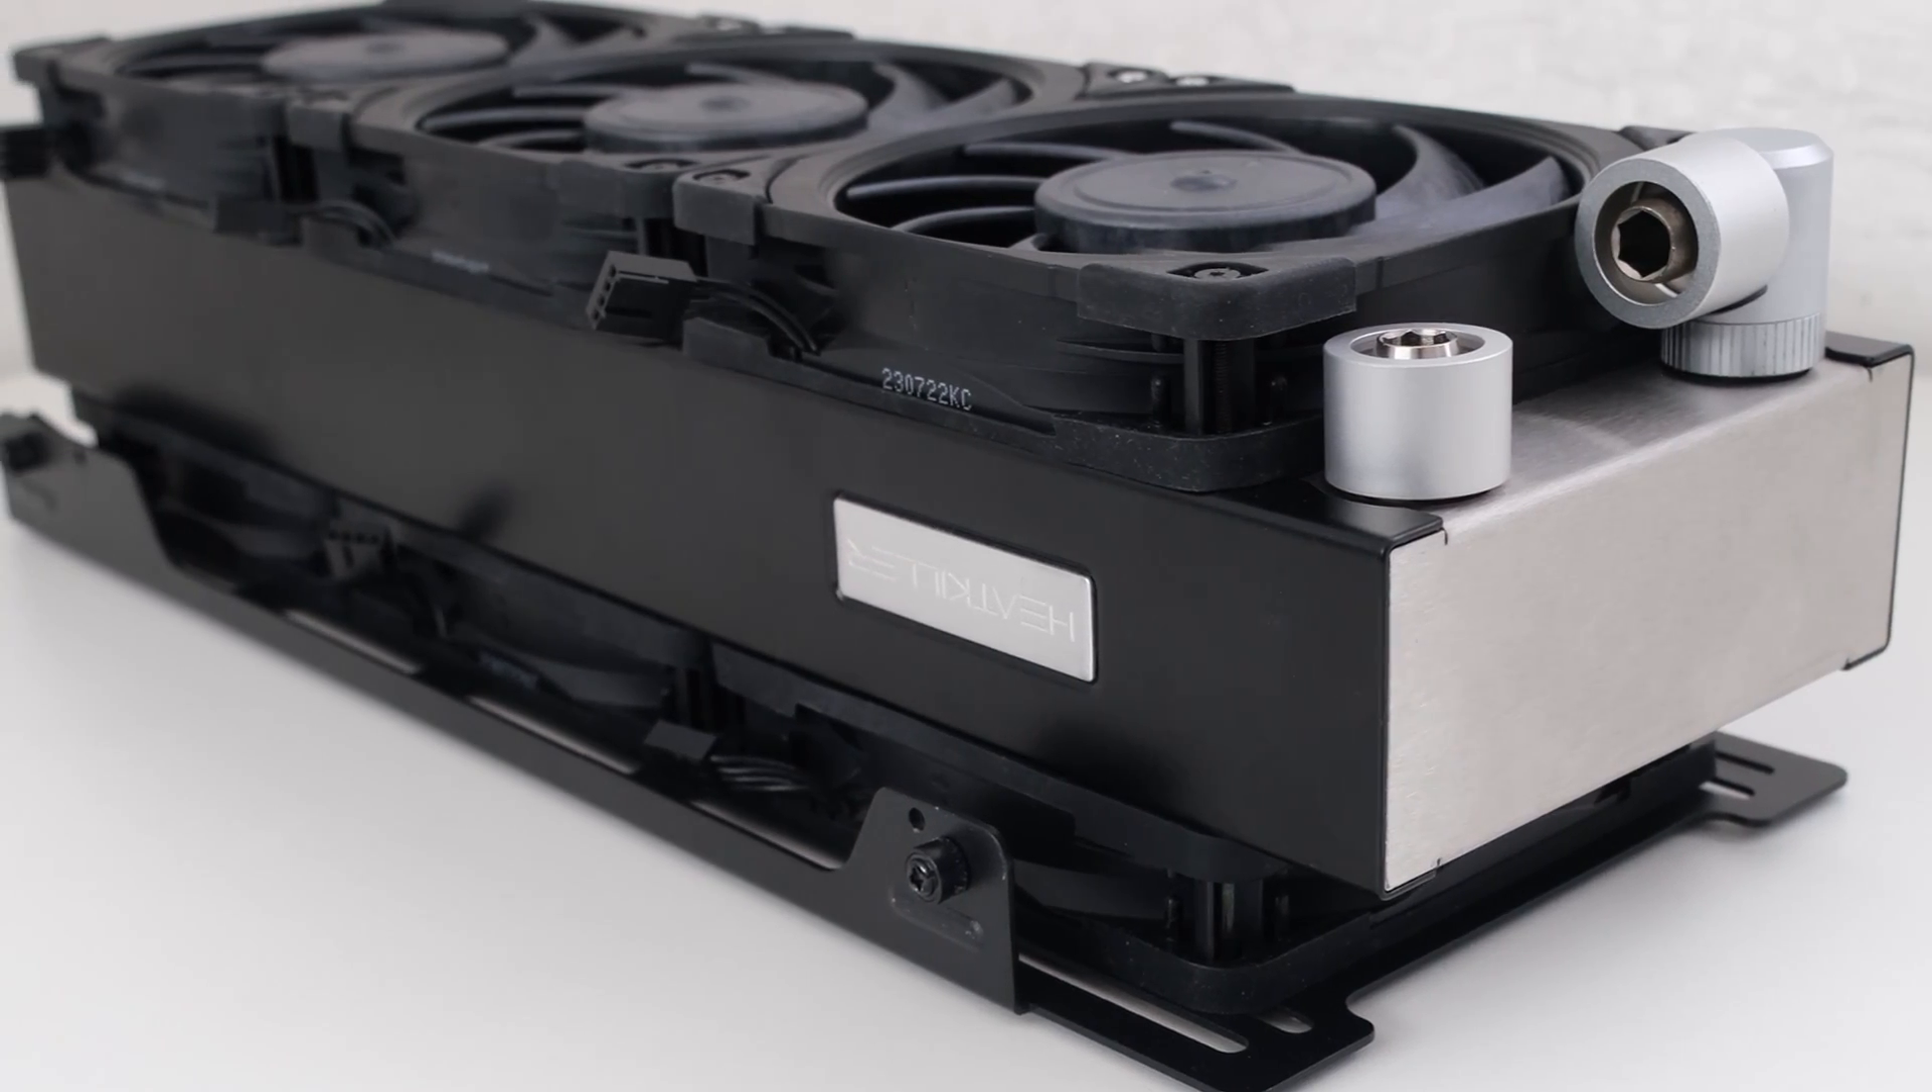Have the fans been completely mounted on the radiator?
Yes.